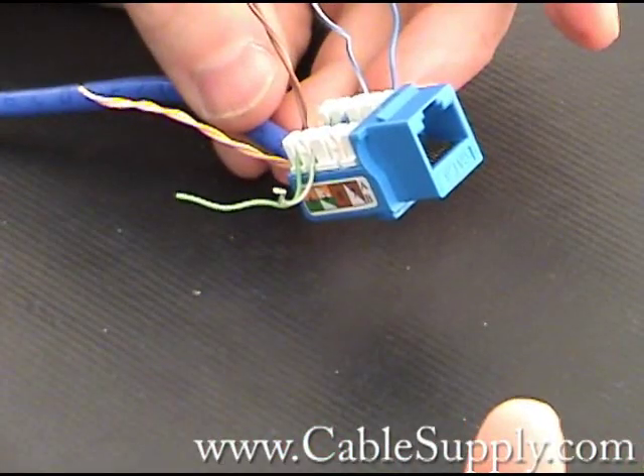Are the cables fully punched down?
No.